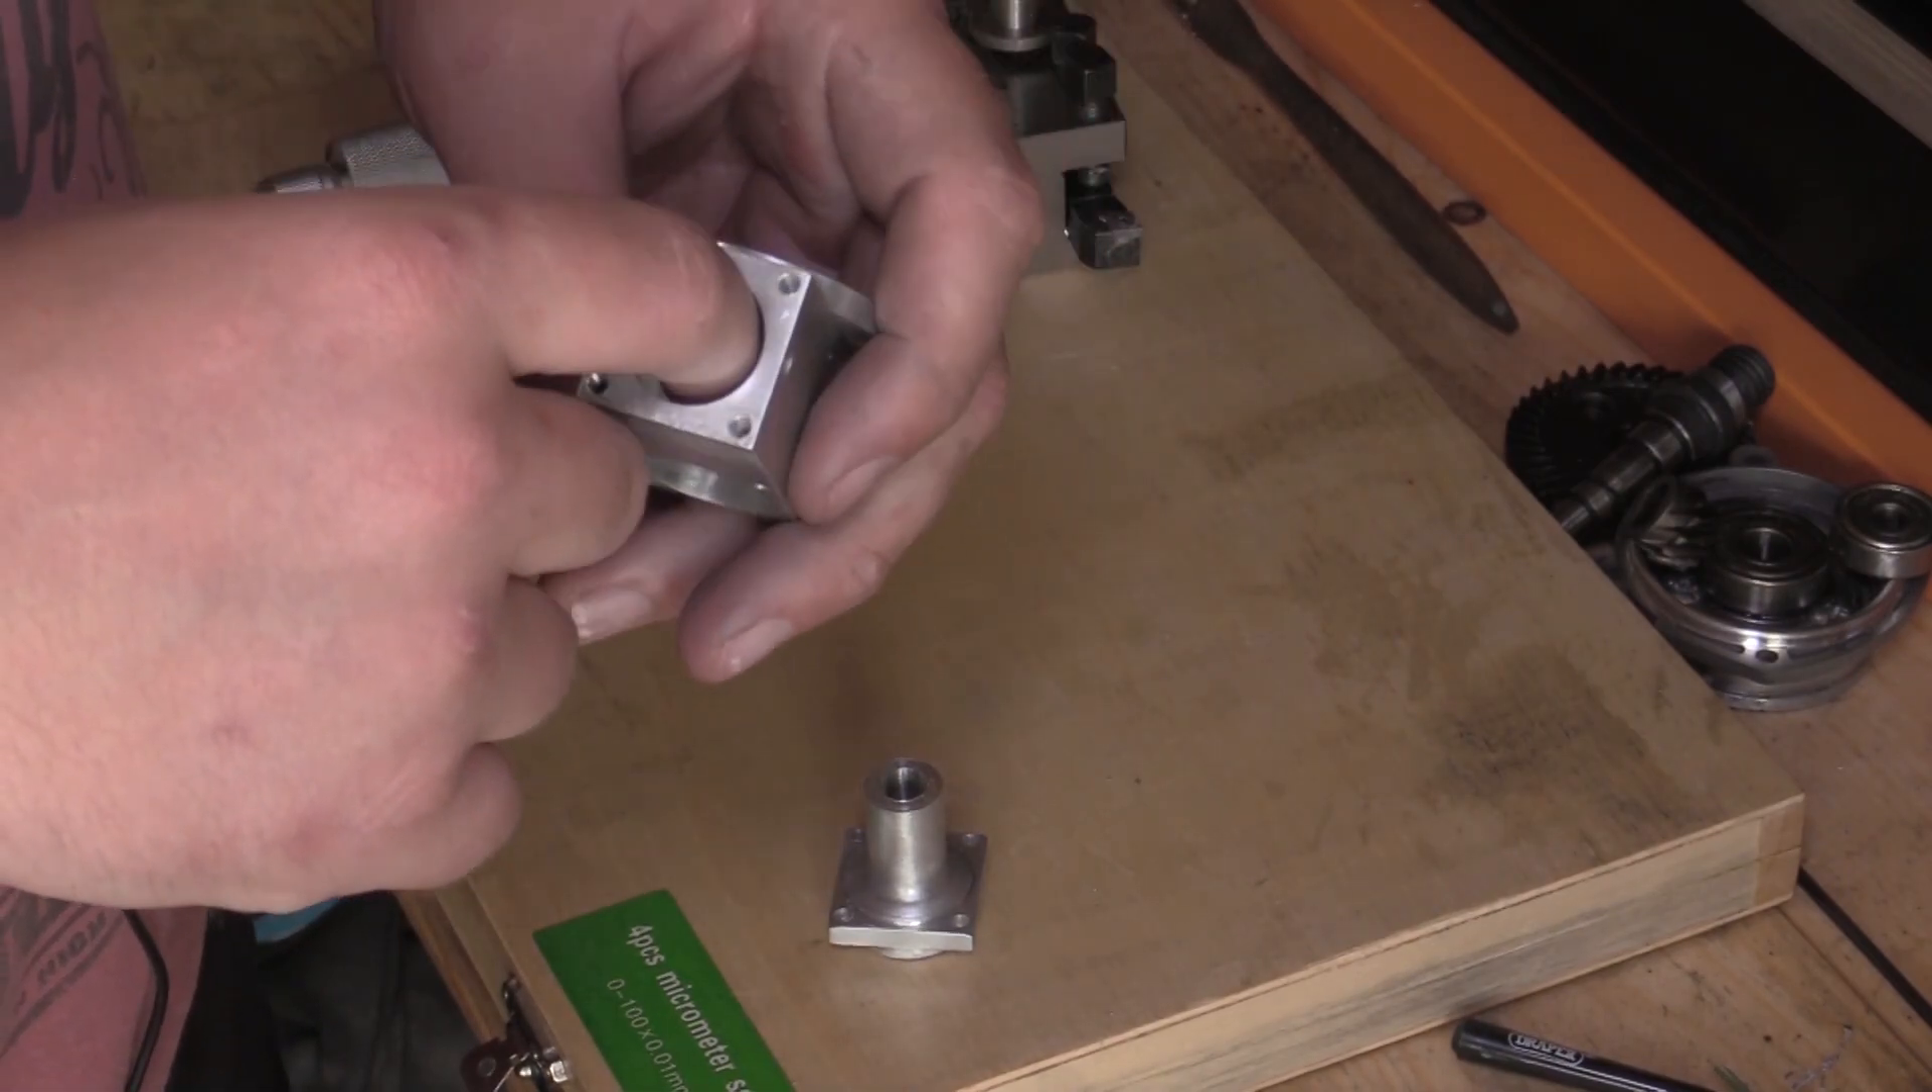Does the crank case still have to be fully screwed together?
Yes.